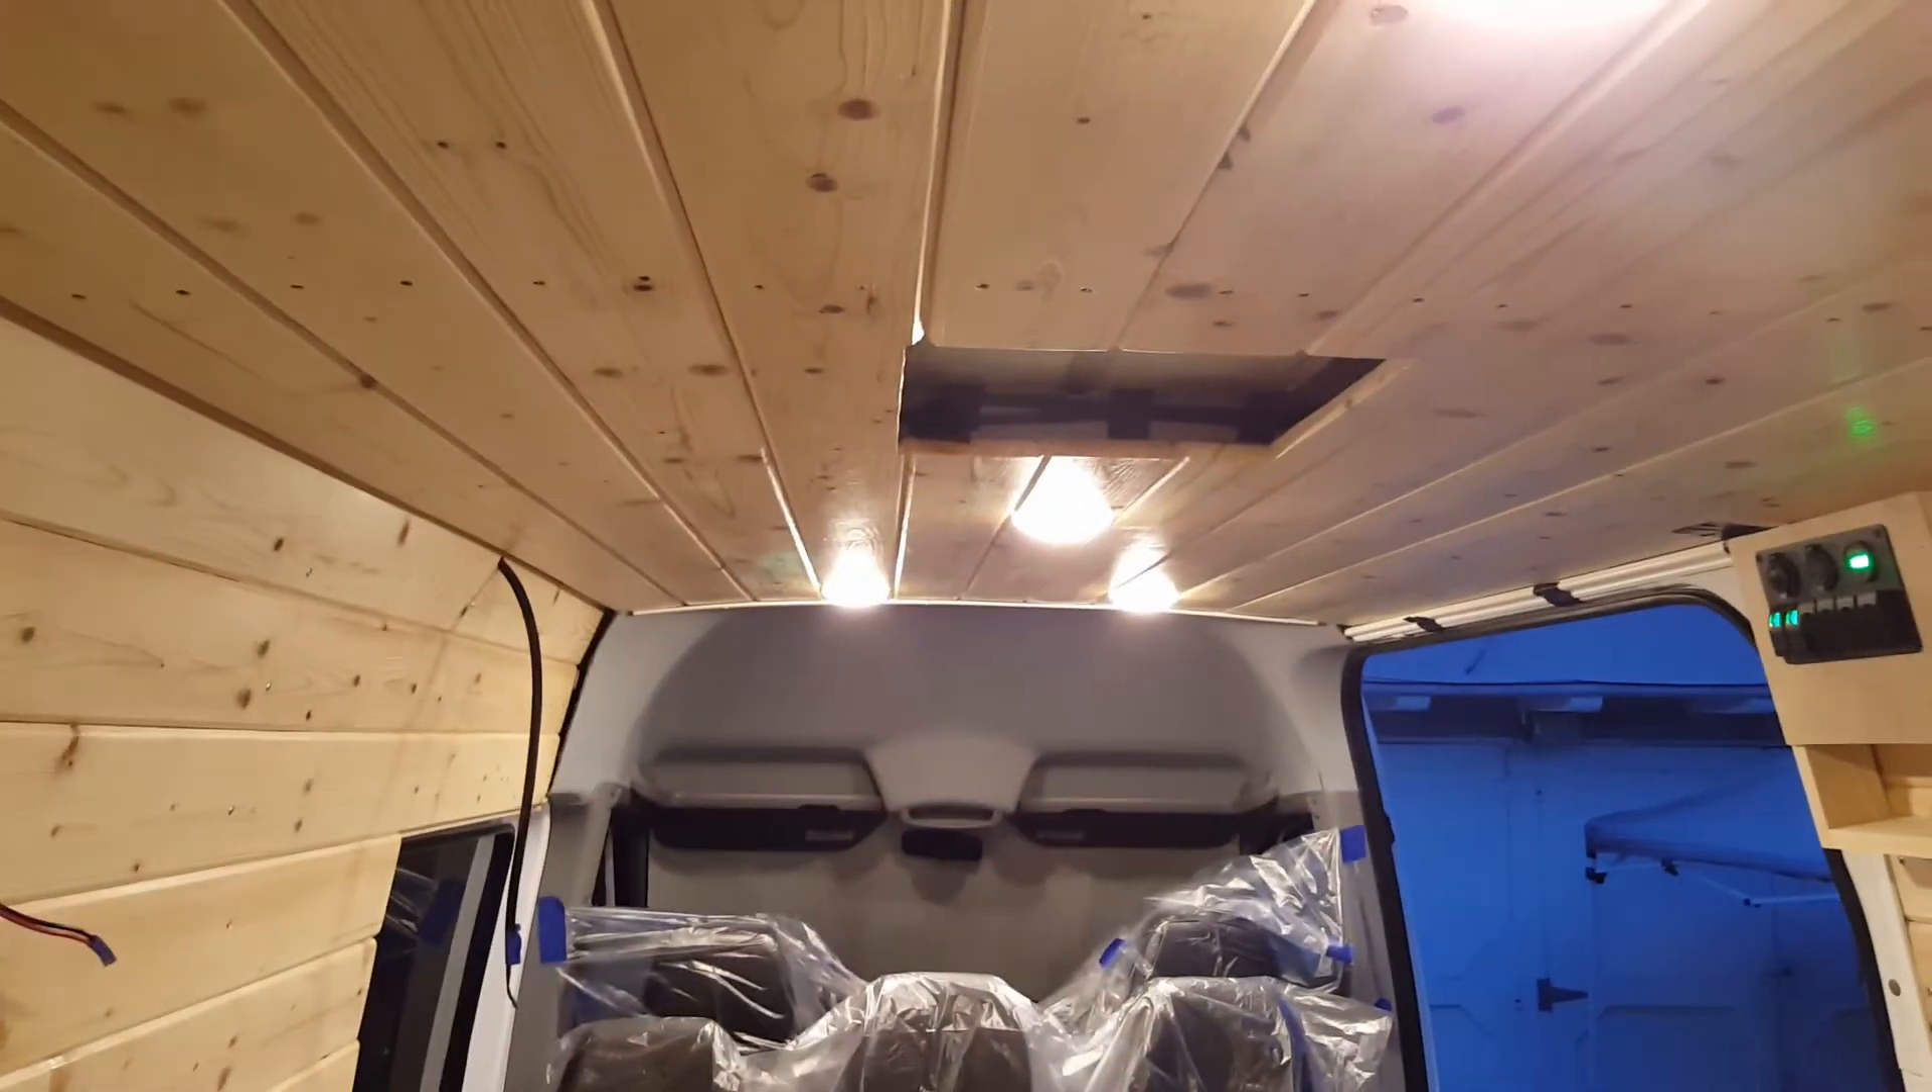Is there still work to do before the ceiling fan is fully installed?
Yes.